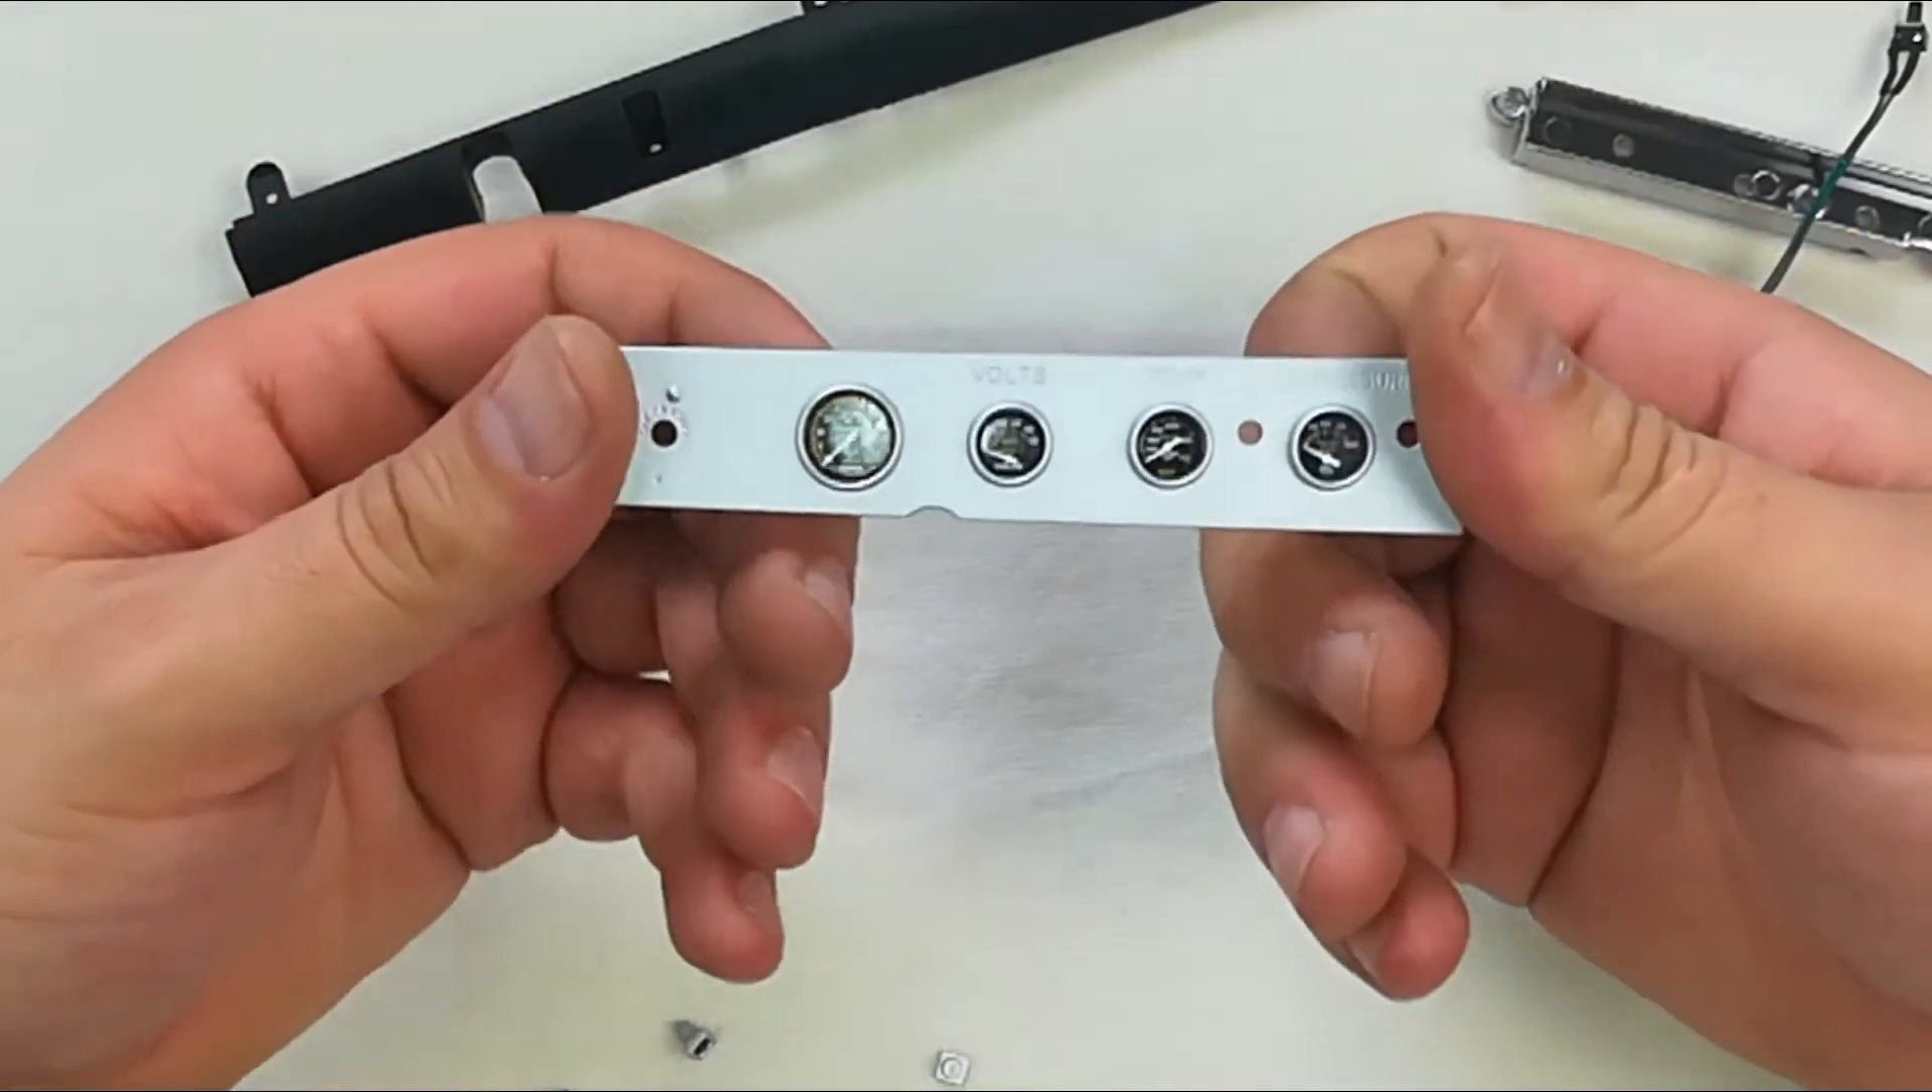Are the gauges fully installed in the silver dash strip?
Yes.